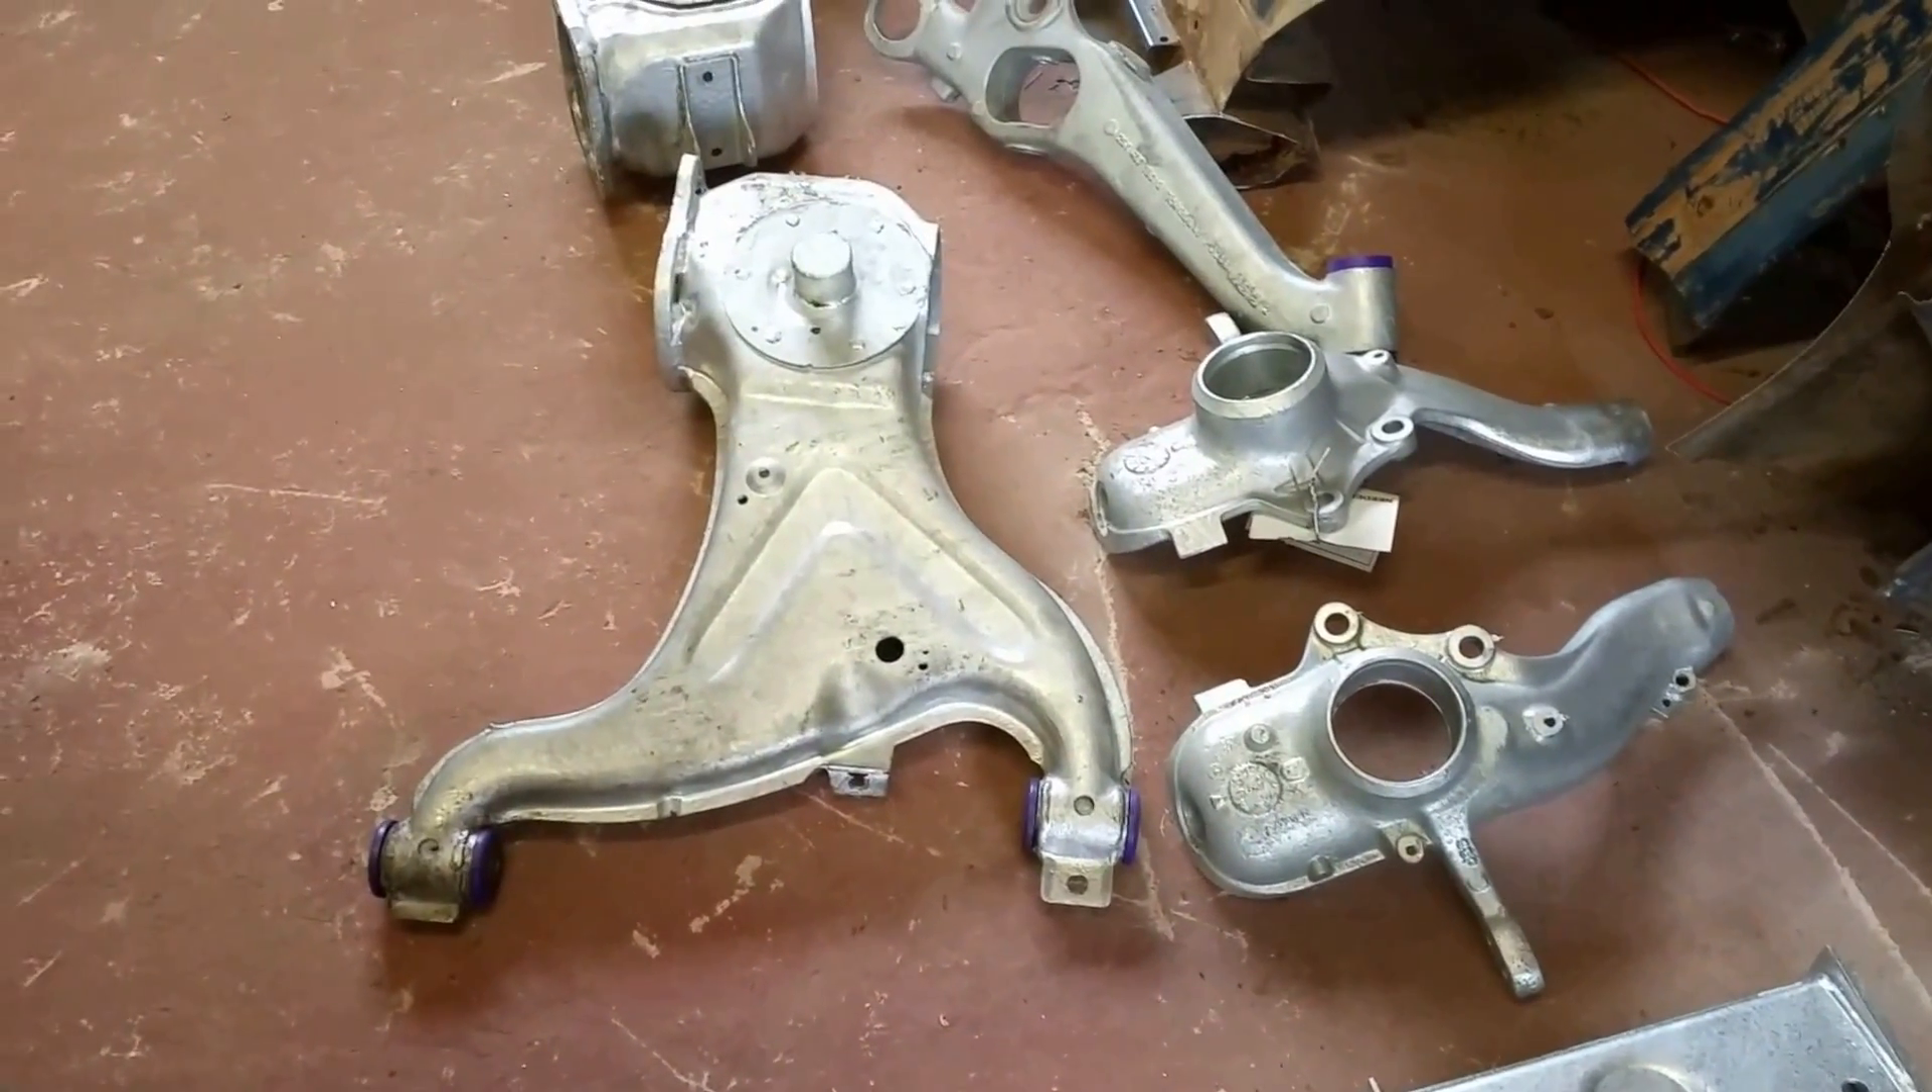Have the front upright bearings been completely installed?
No.